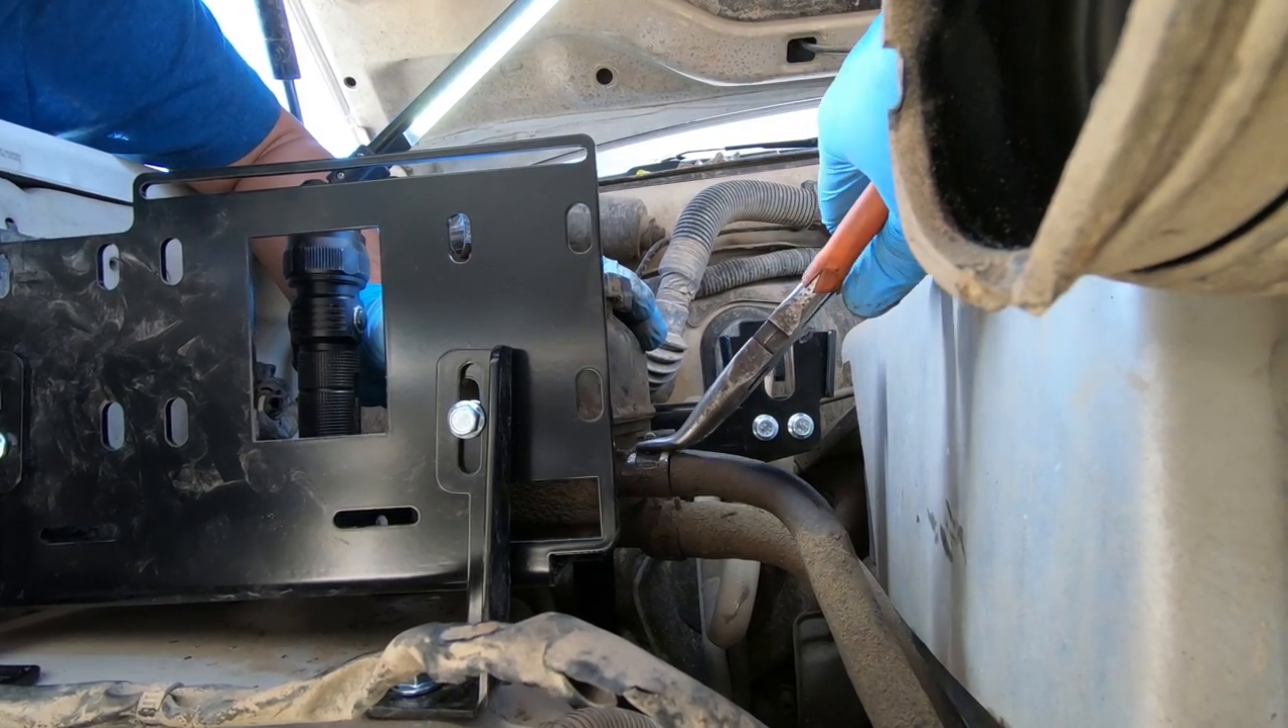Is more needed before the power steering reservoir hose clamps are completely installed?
Yes.